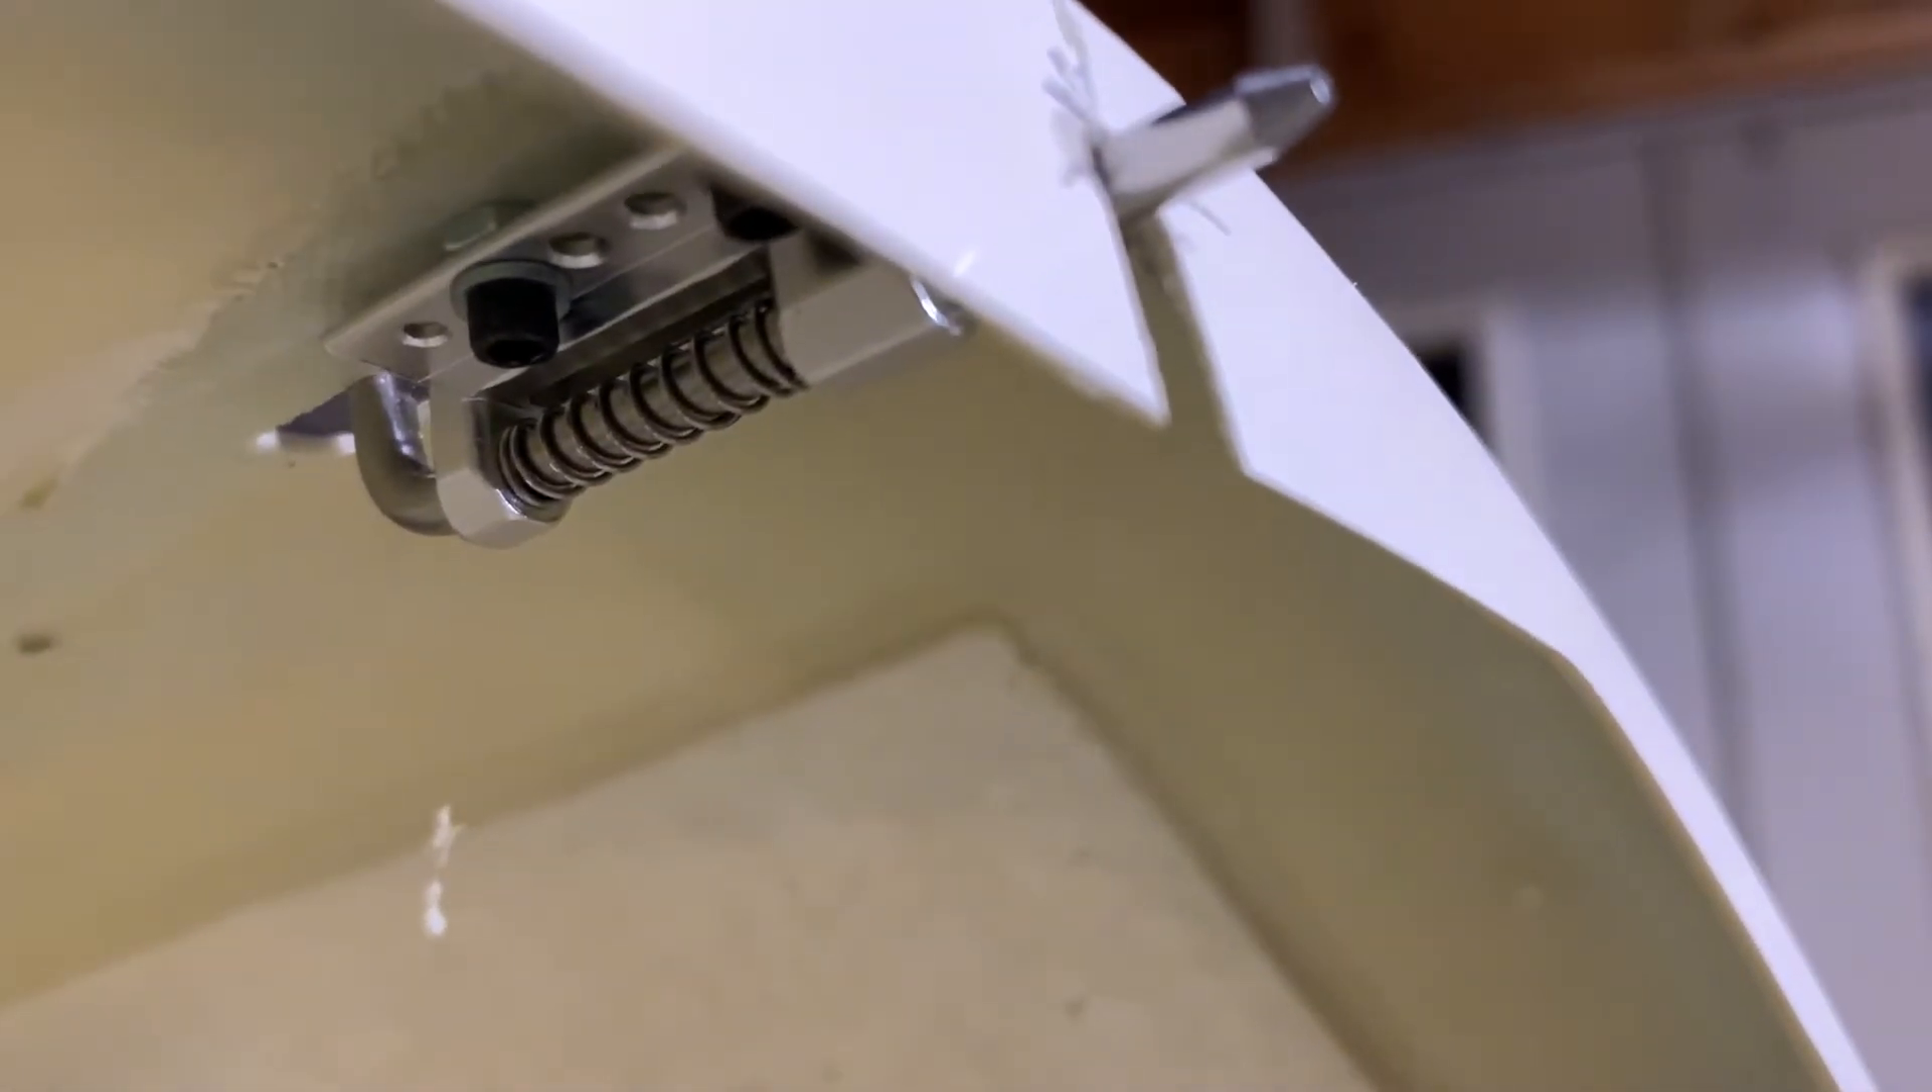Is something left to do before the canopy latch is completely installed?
No.